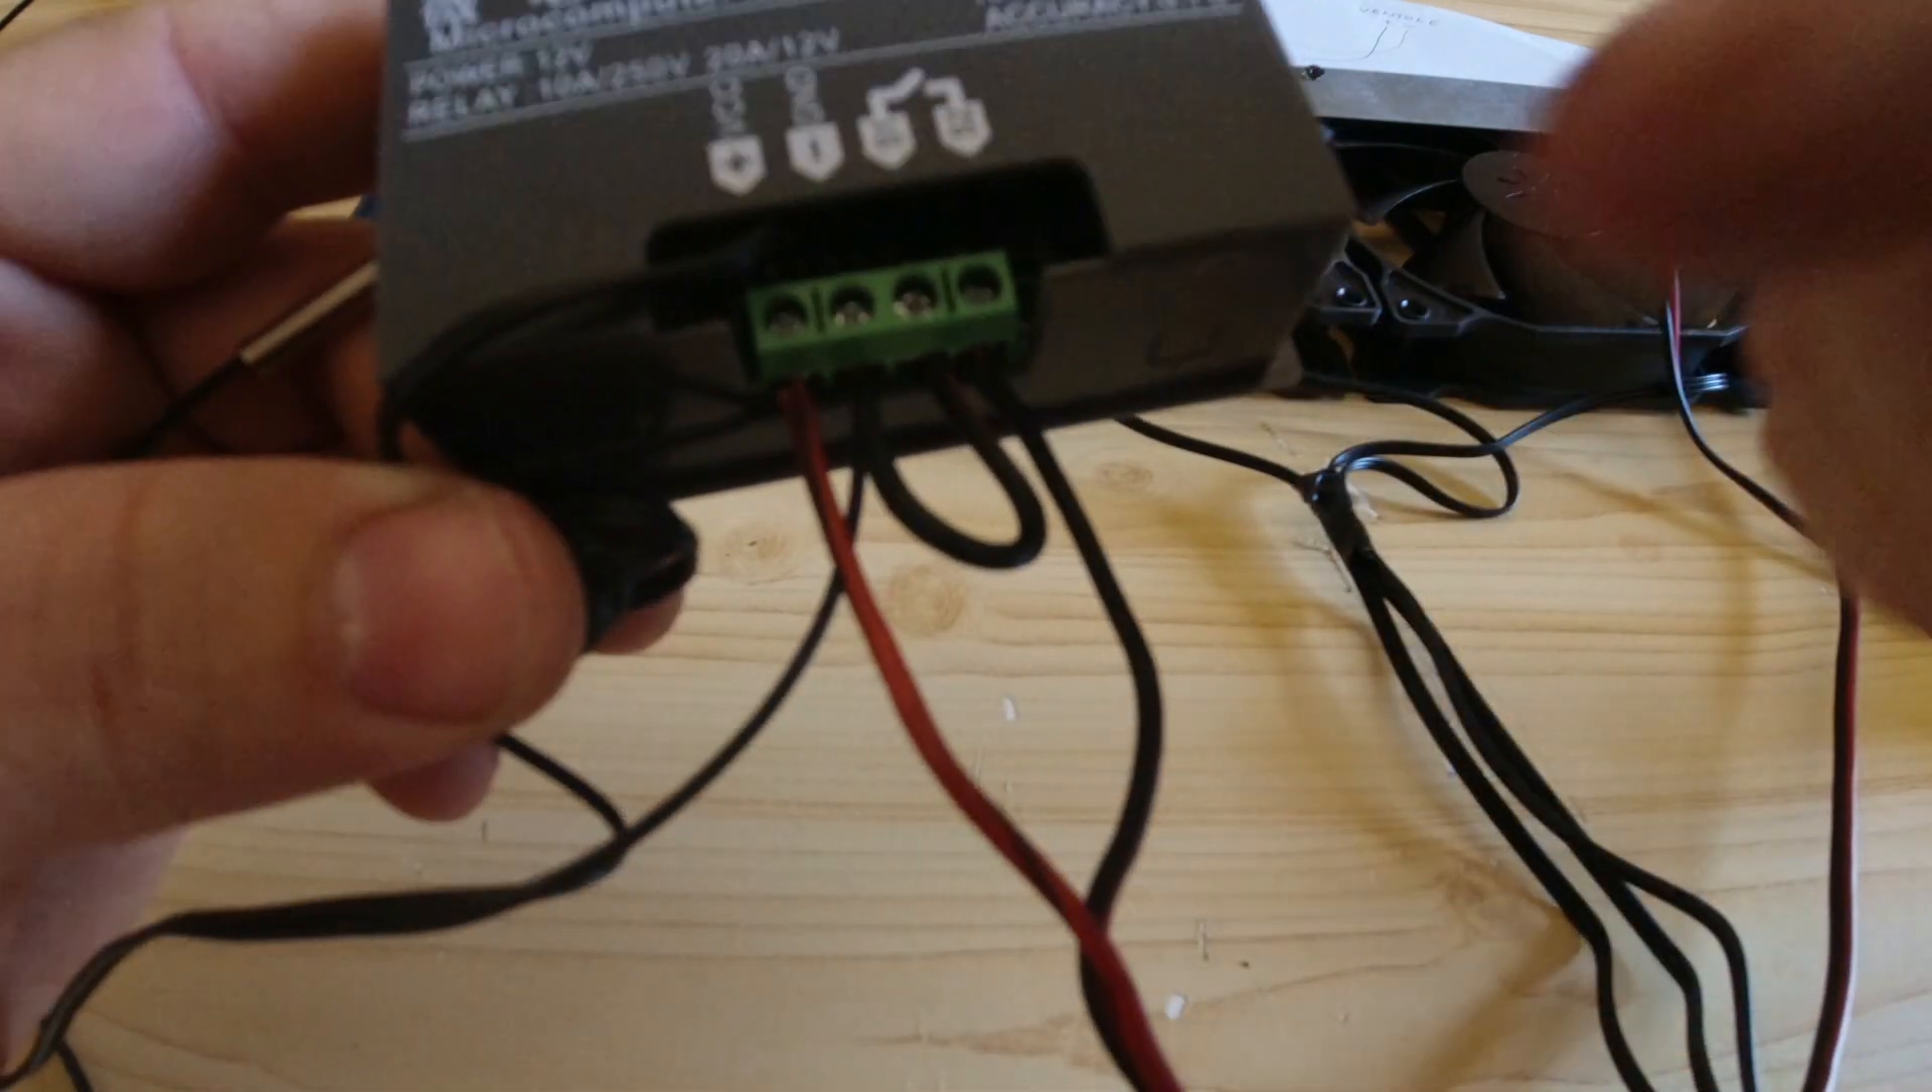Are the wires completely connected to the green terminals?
Yes.